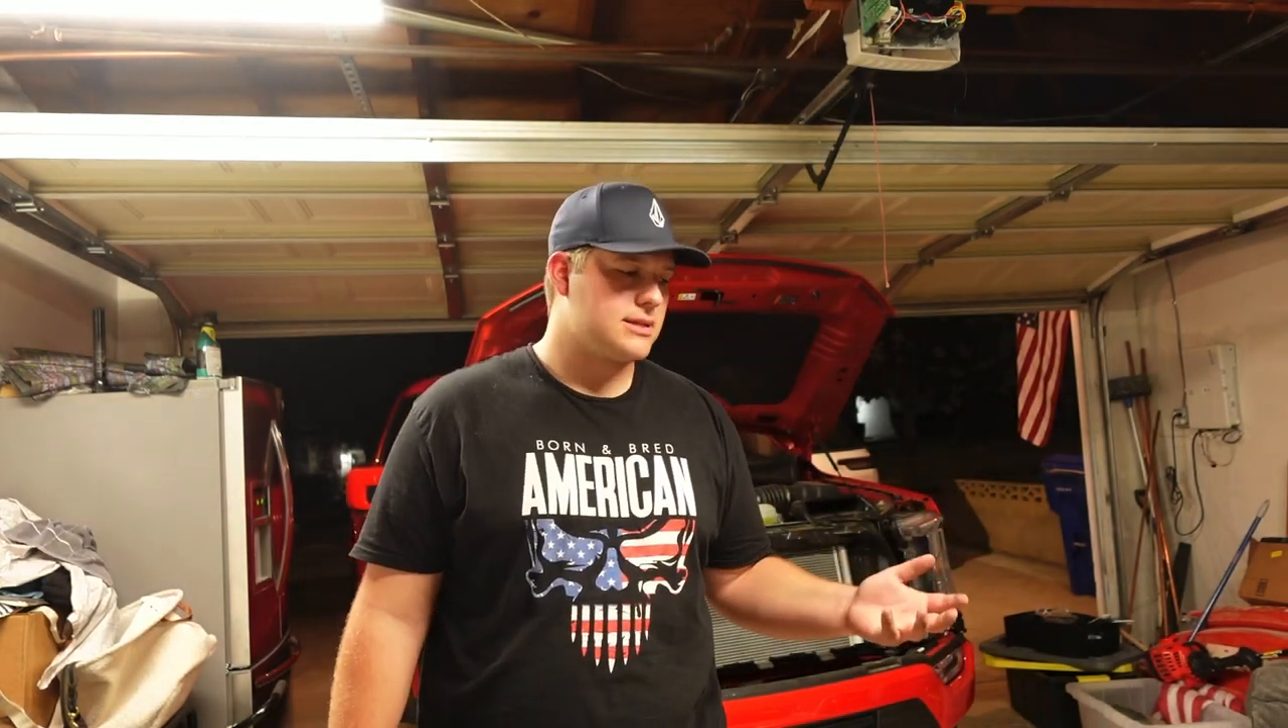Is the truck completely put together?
No.